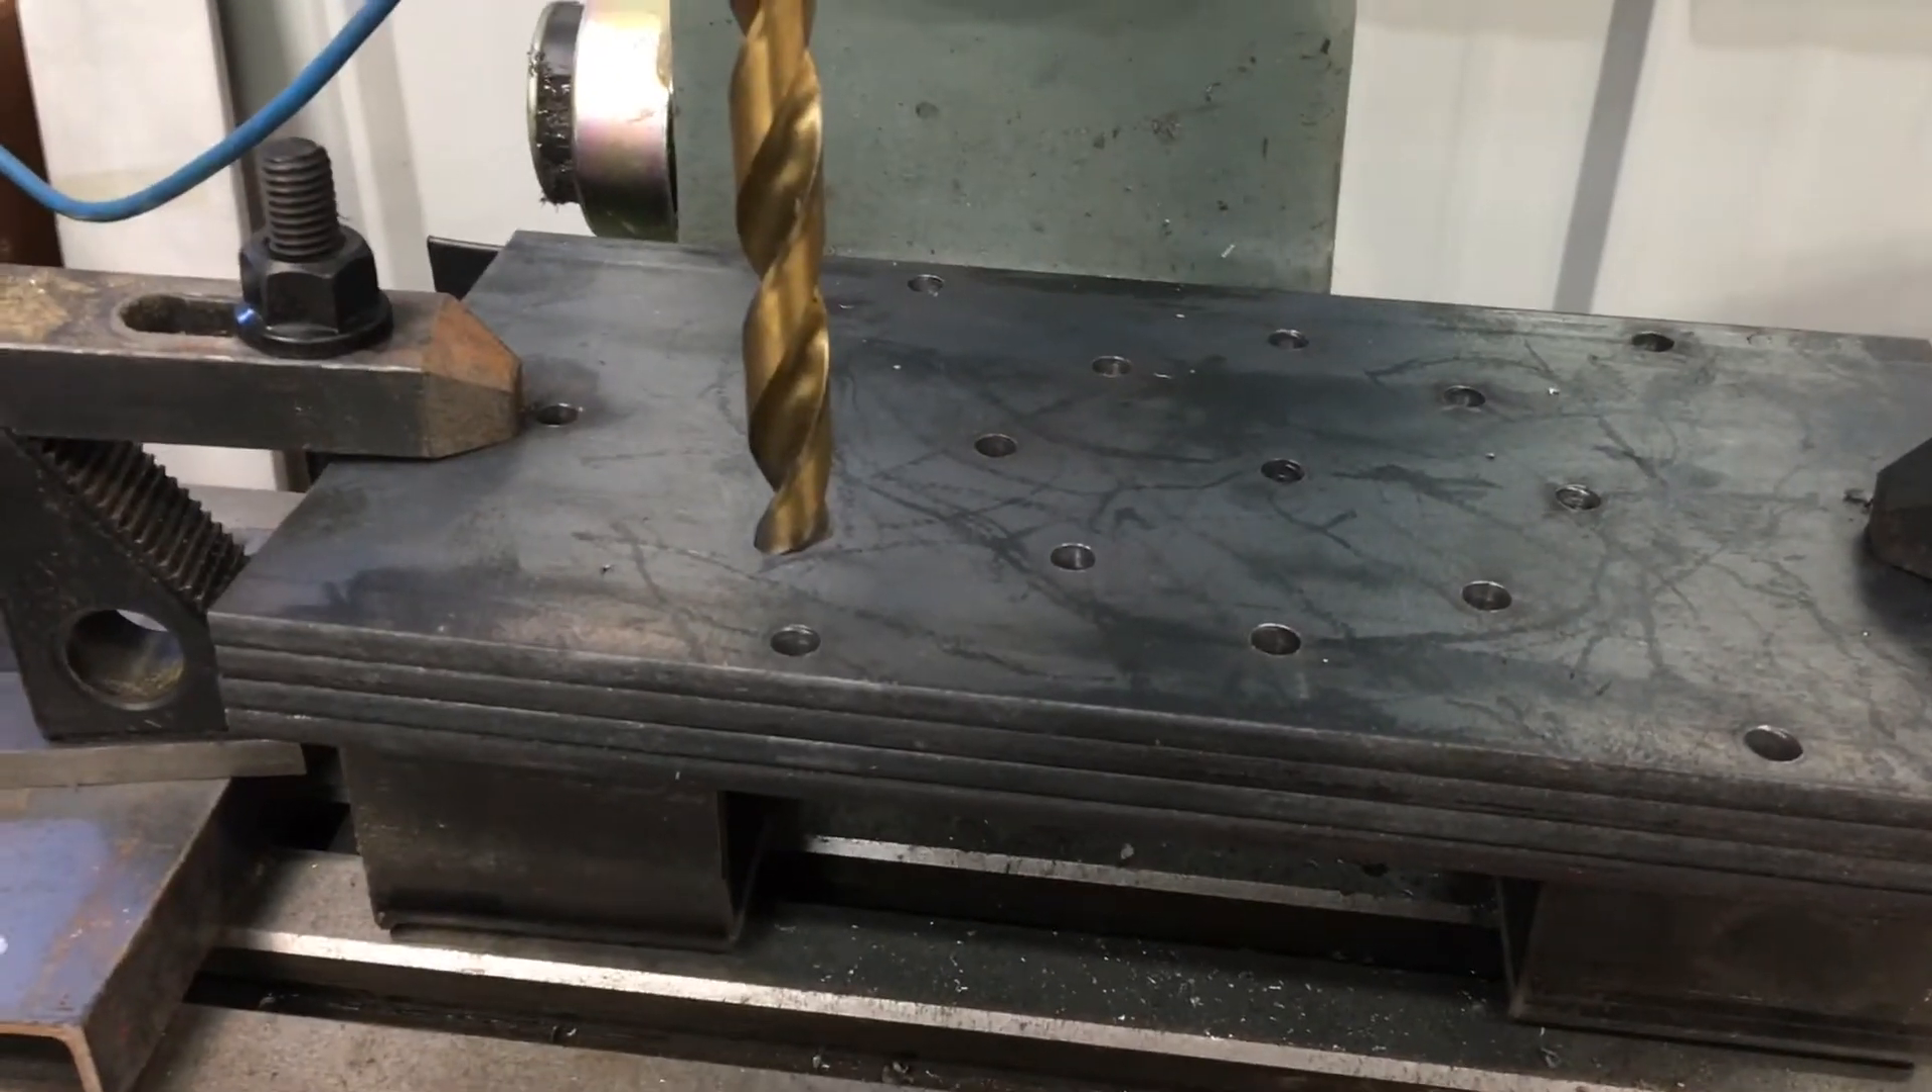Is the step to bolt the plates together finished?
No.